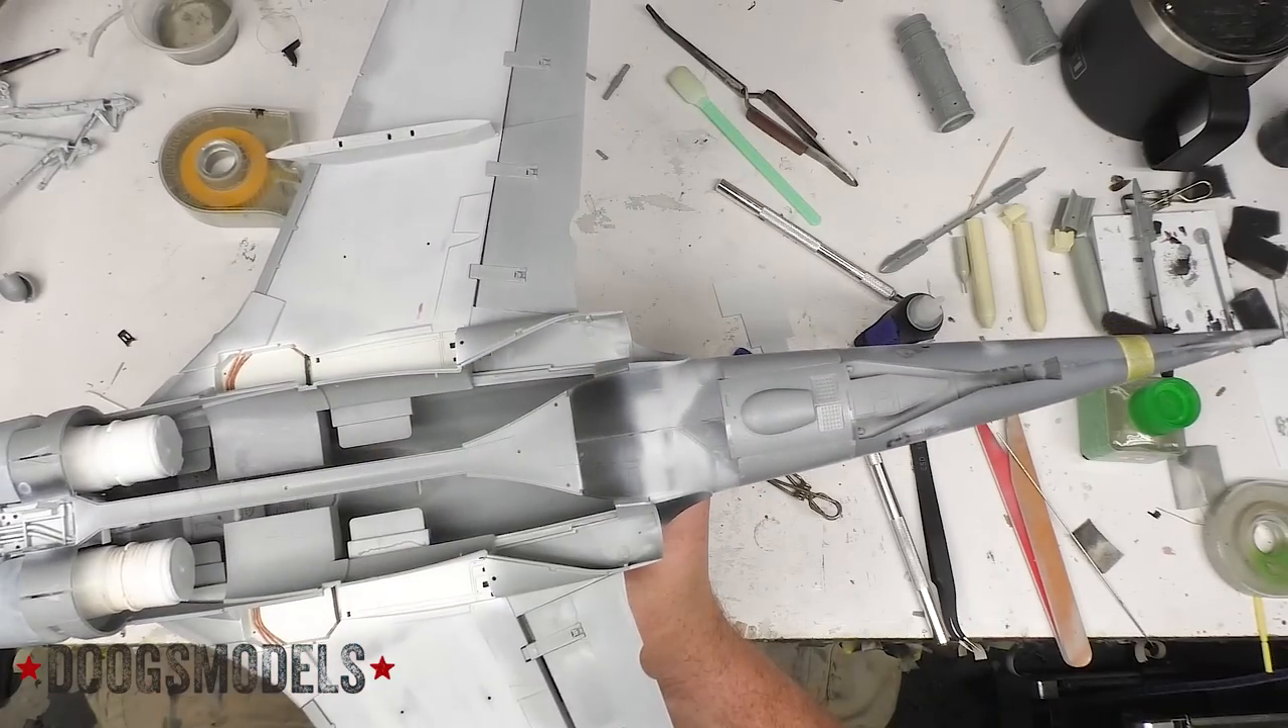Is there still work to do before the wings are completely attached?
No.